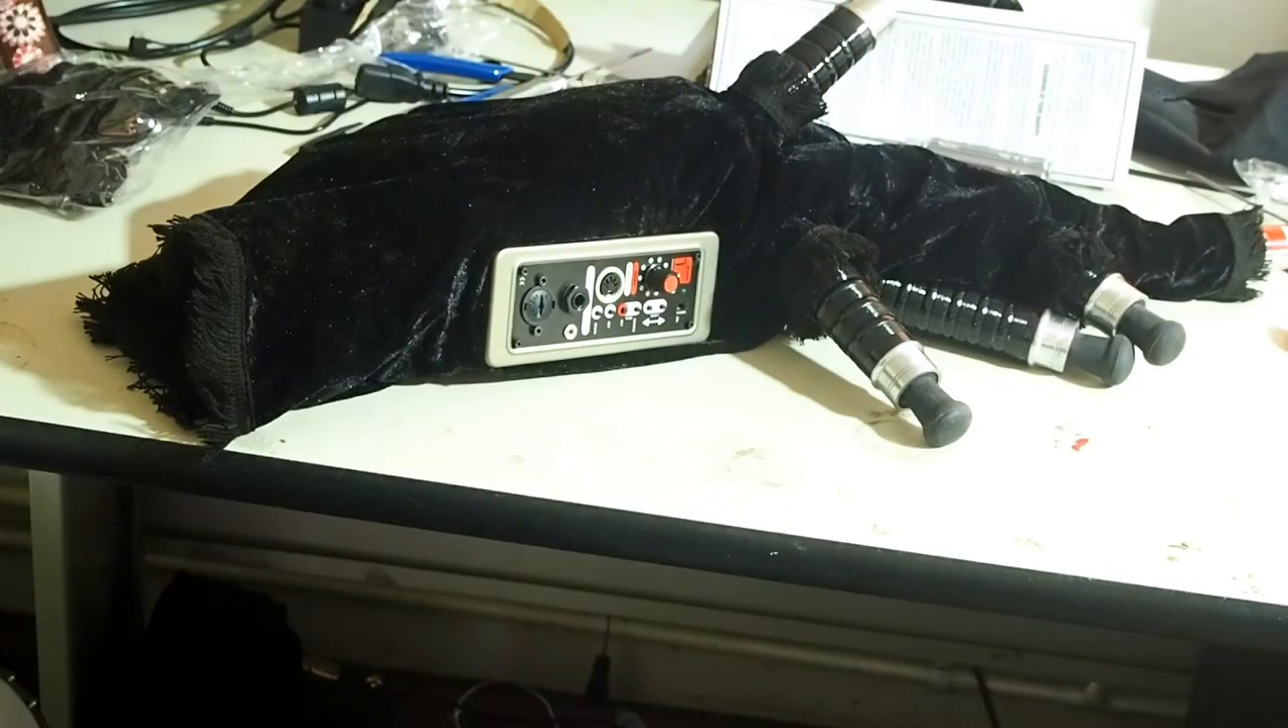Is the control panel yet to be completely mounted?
No.